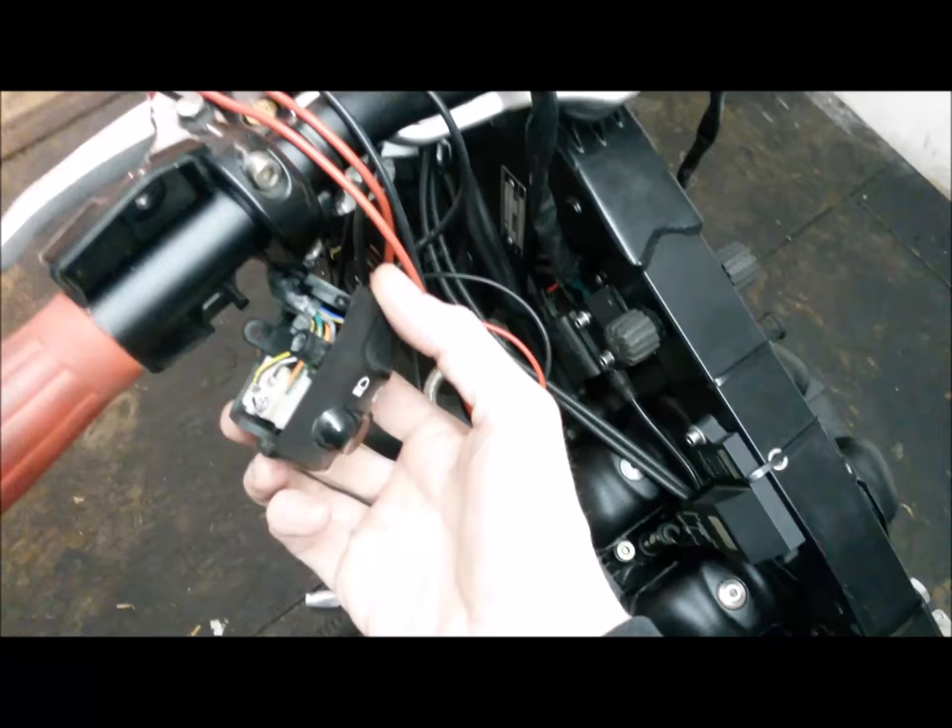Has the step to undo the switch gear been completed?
Yes.